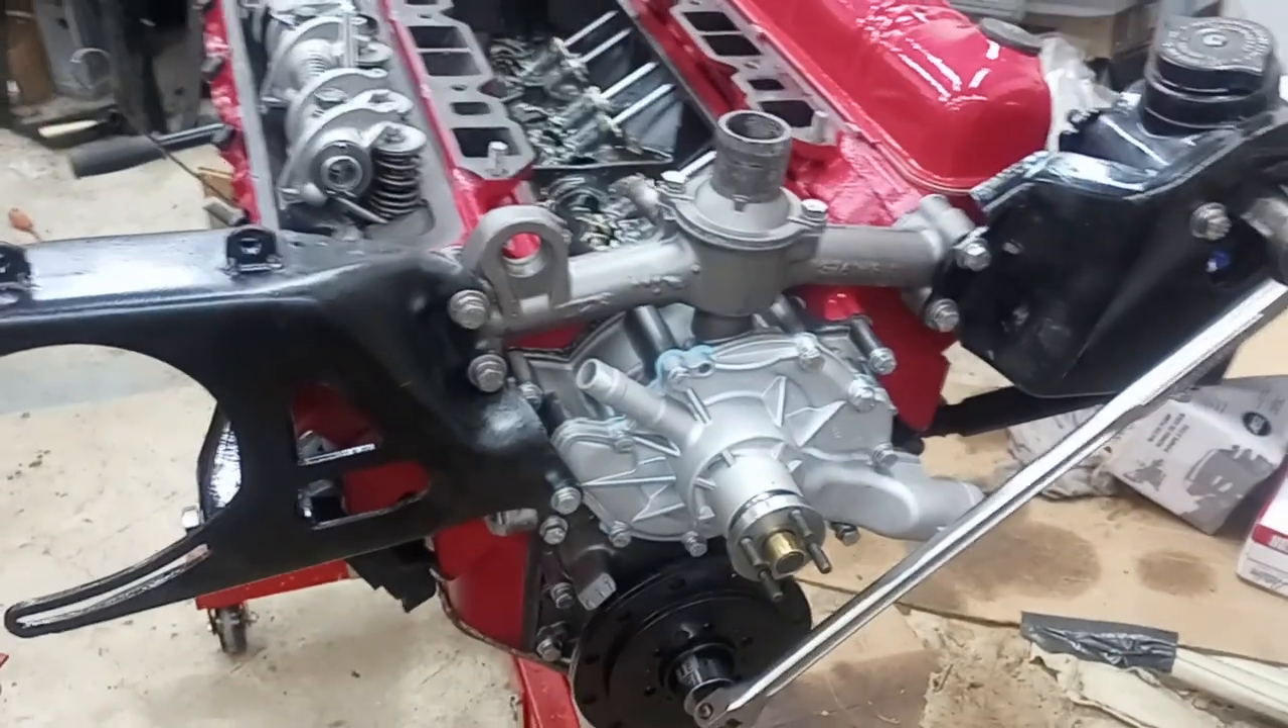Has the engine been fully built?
No.